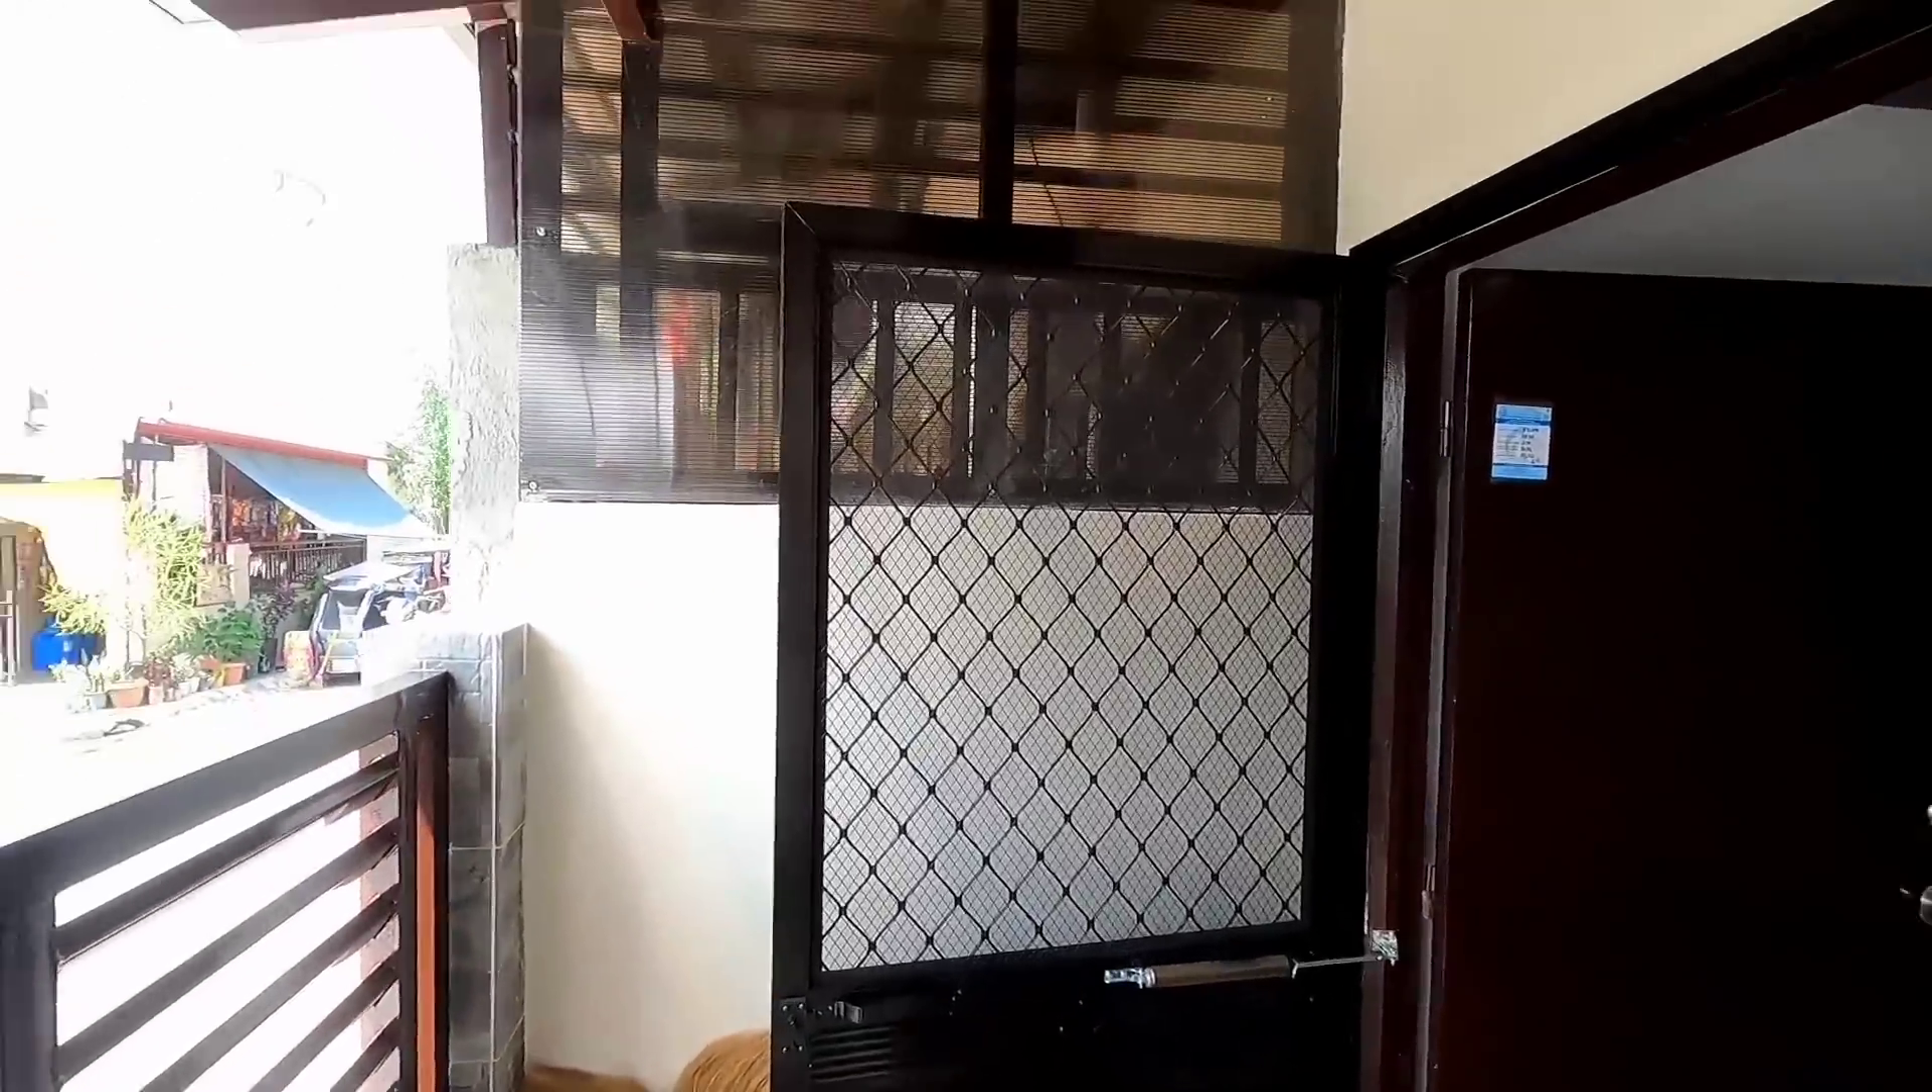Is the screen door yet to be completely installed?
No.